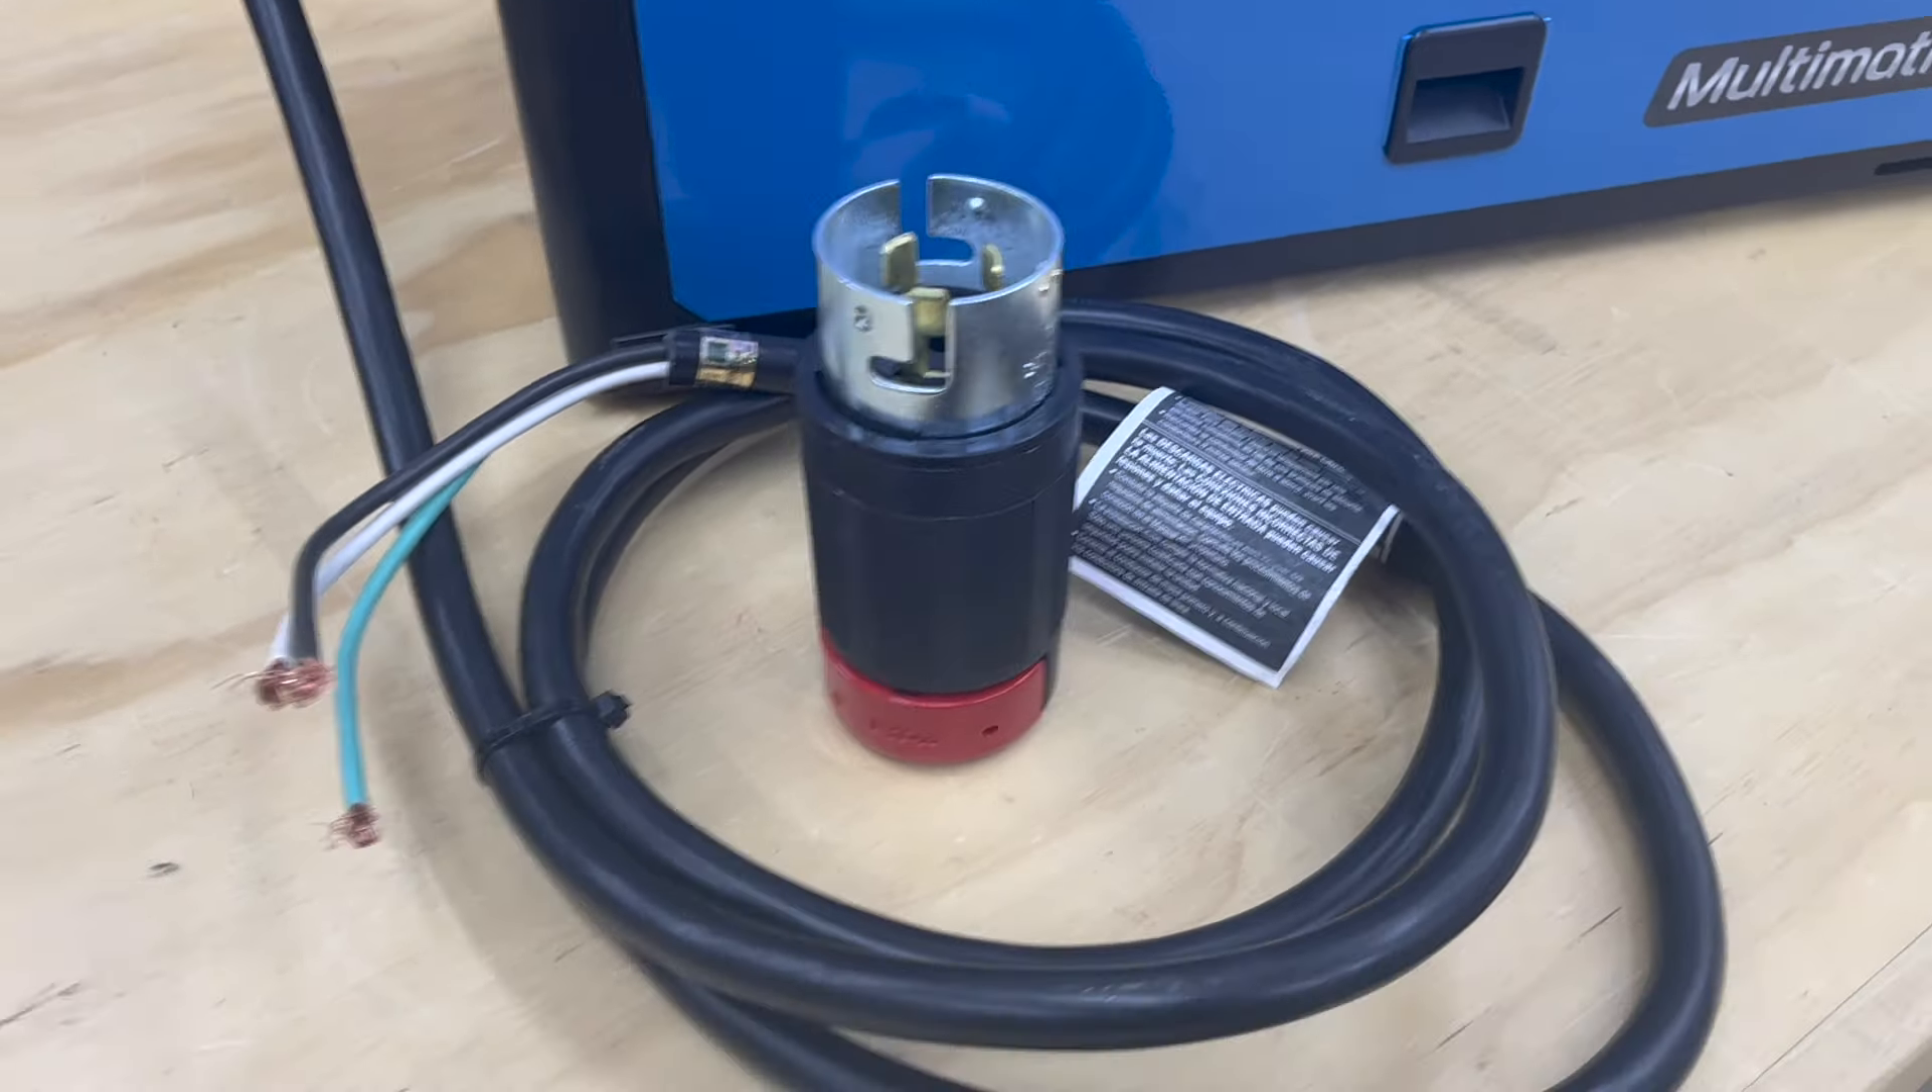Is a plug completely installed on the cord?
No.